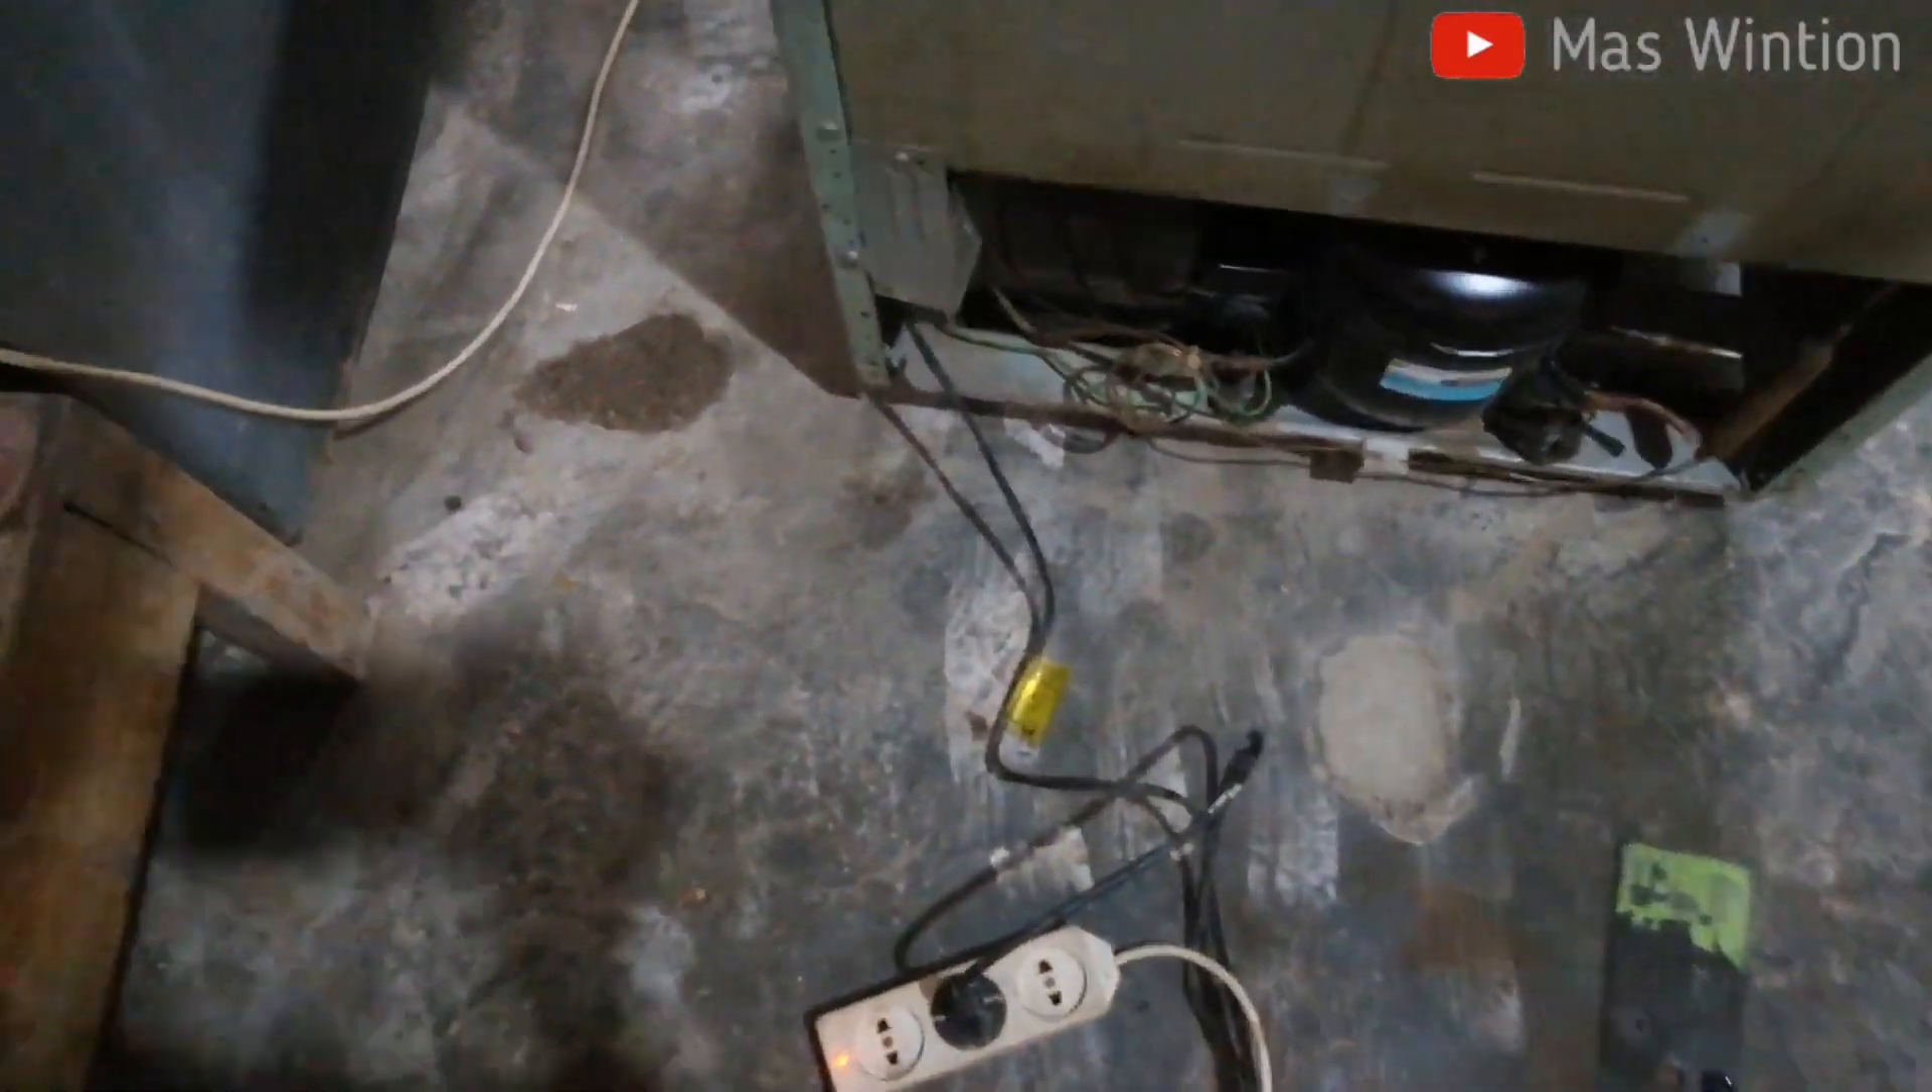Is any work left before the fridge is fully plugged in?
No.